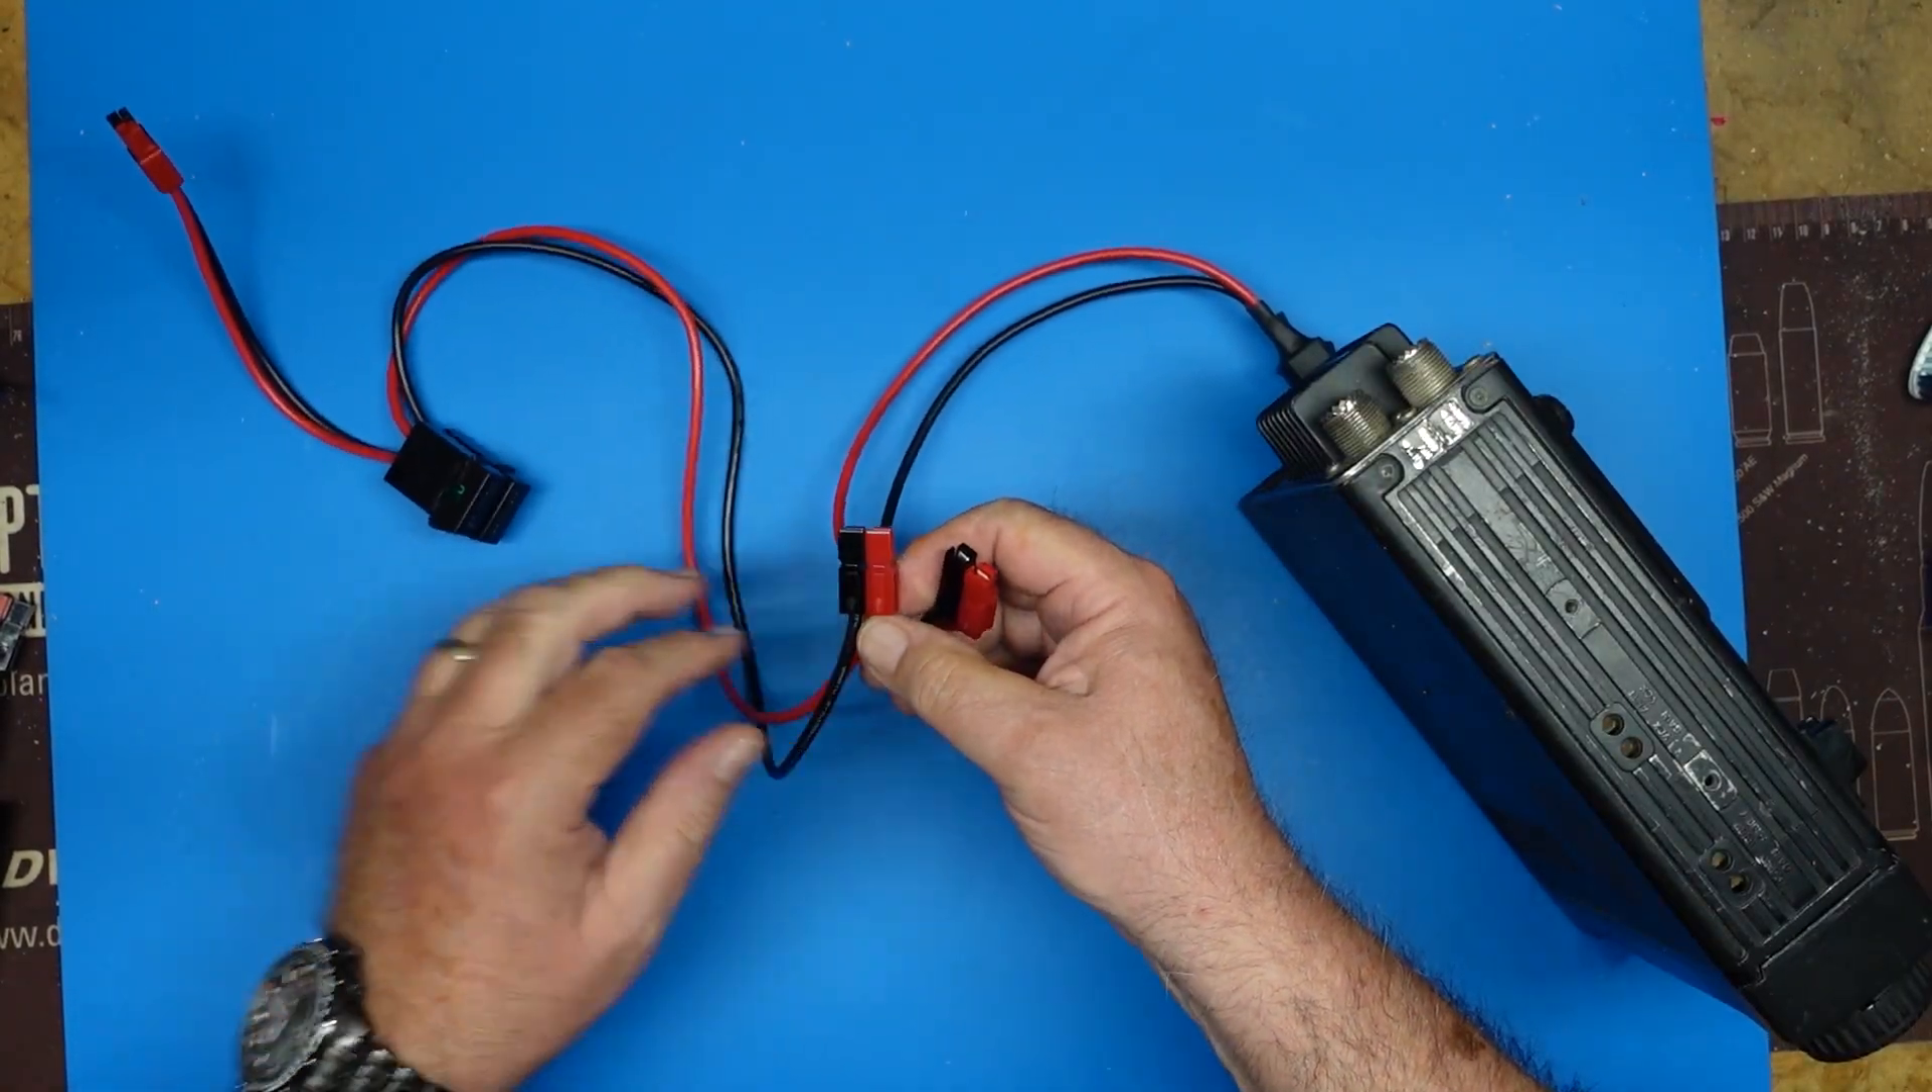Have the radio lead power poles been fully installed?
Yes.